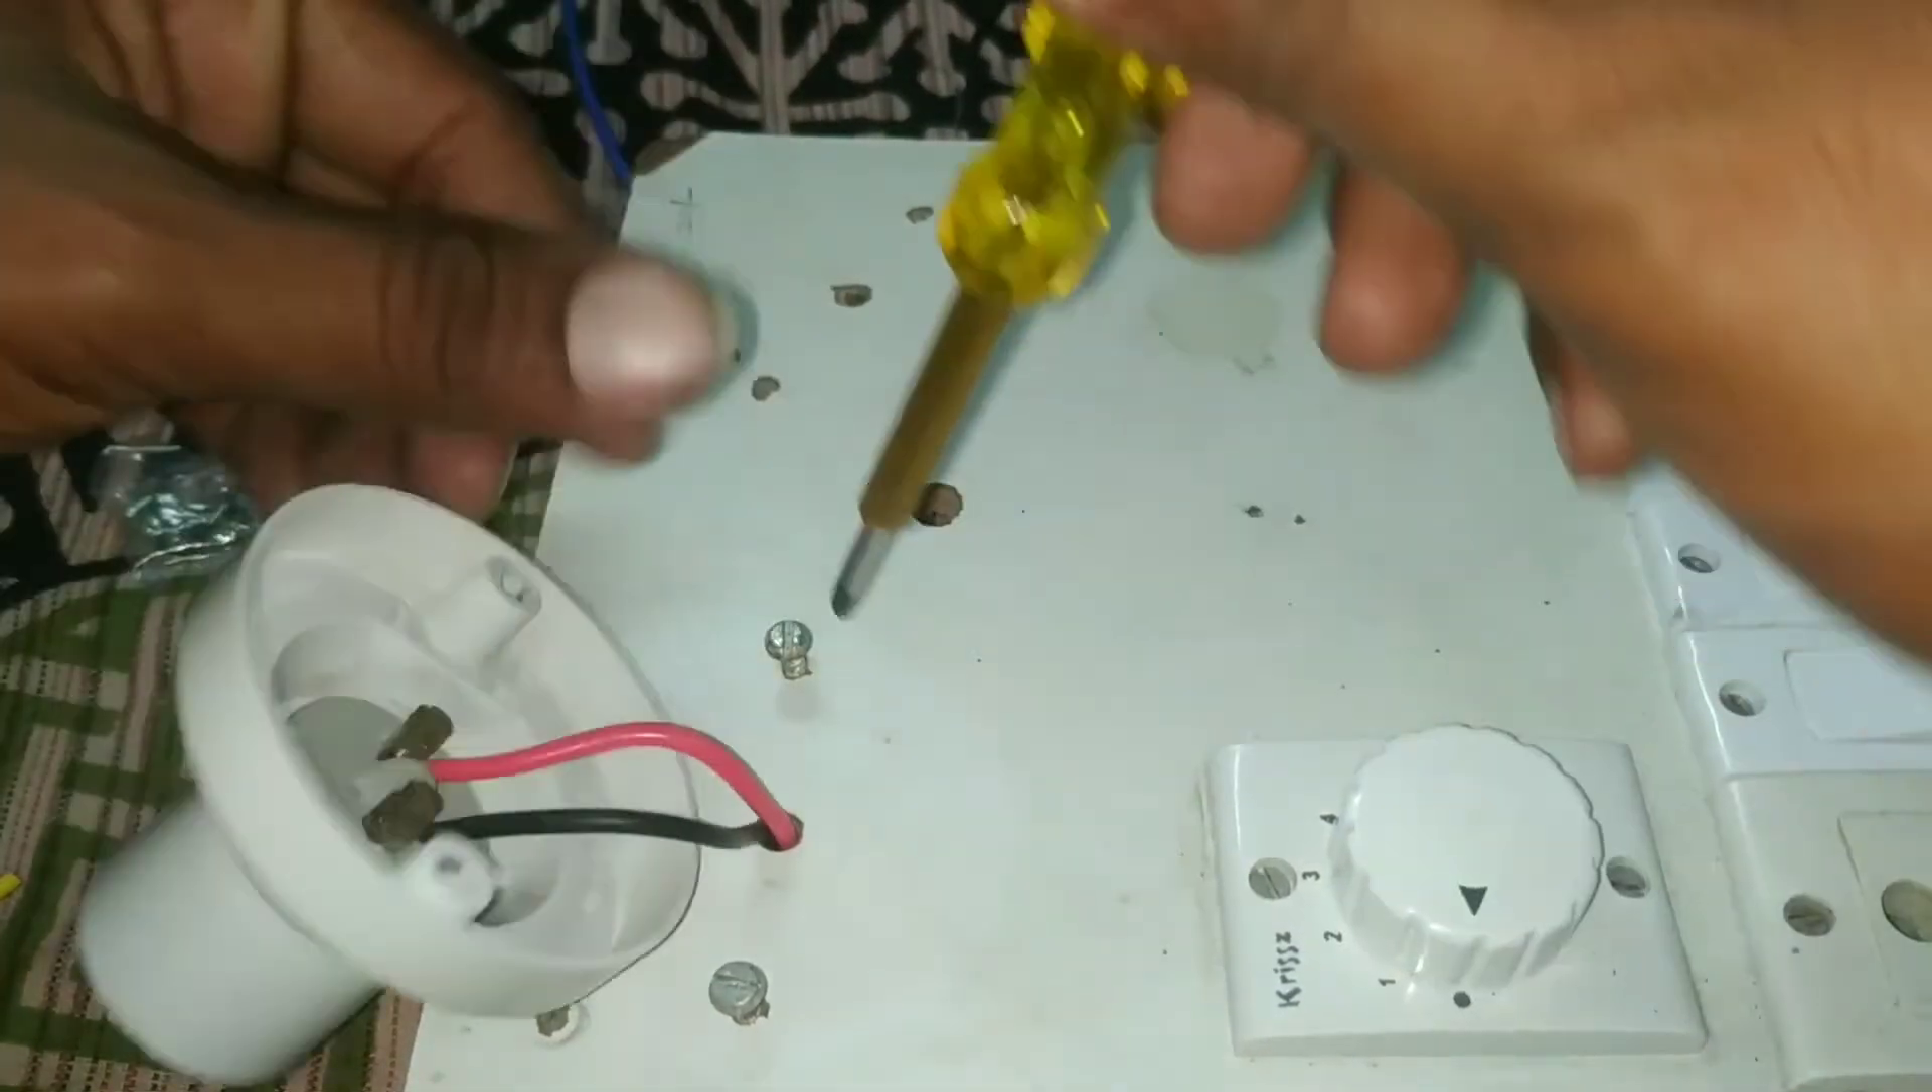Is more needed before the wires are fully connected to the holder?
No.